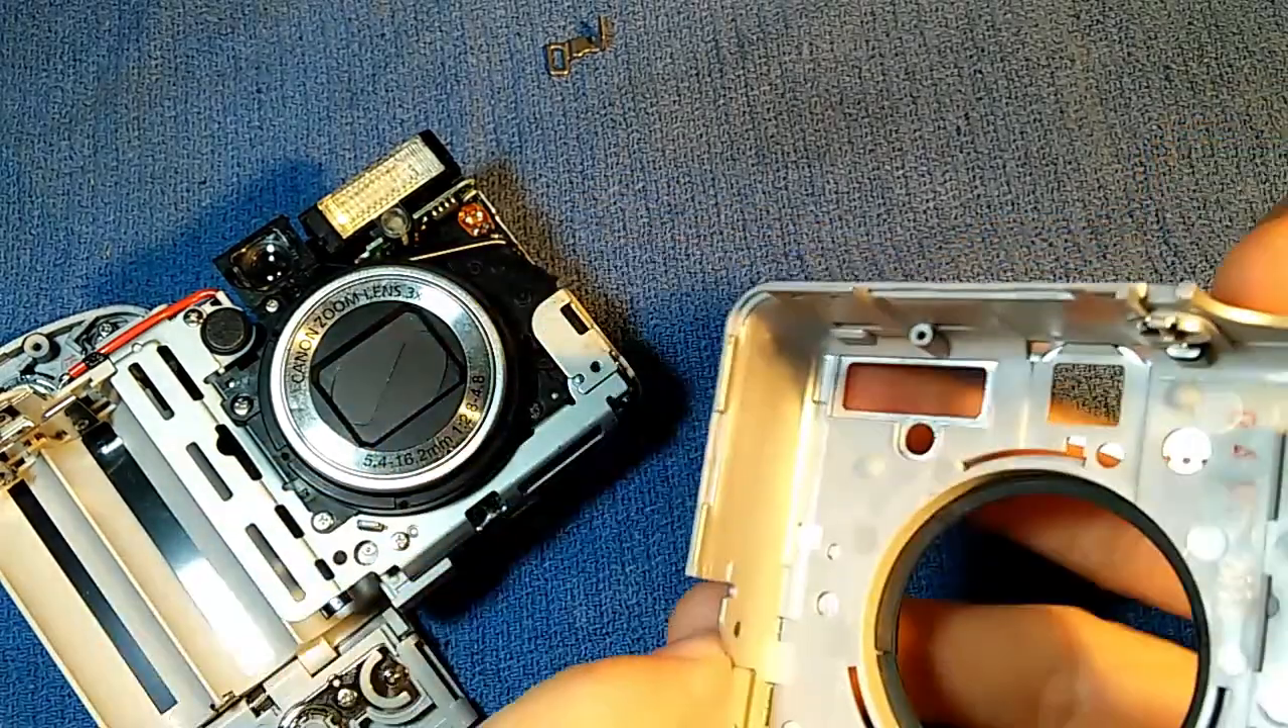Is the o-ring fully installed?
Yes.